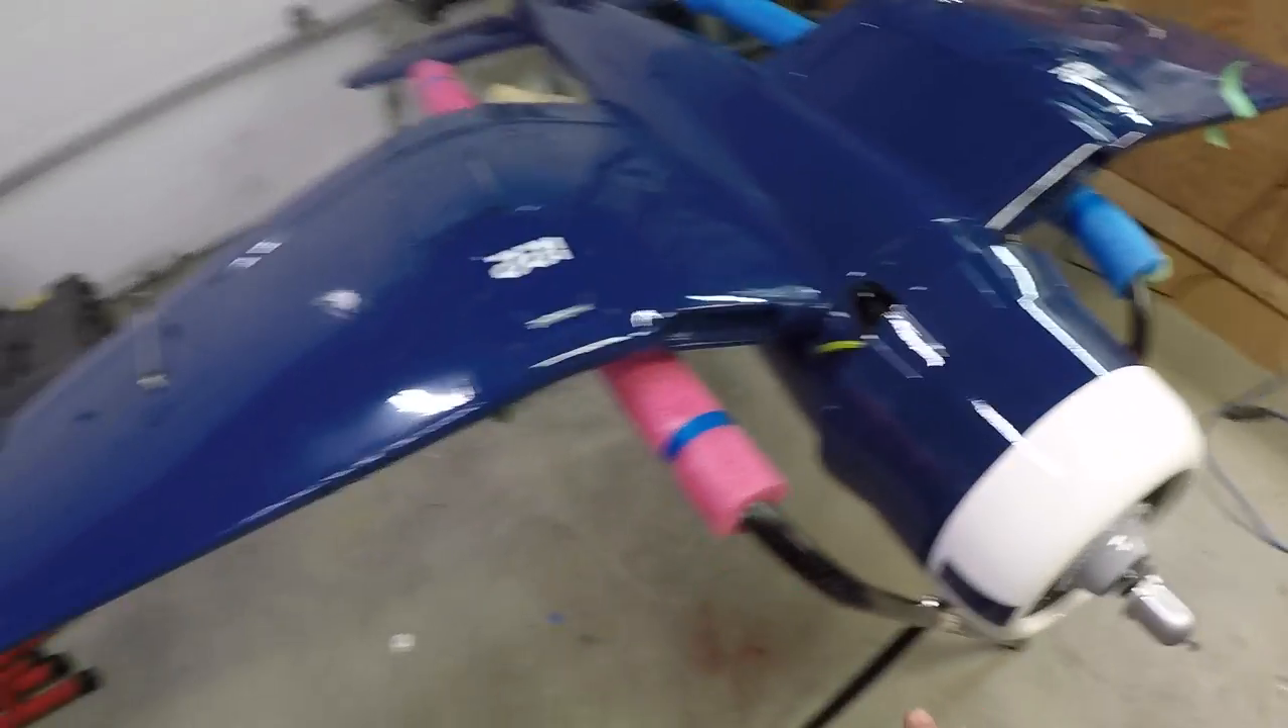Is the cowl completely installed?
Yes.